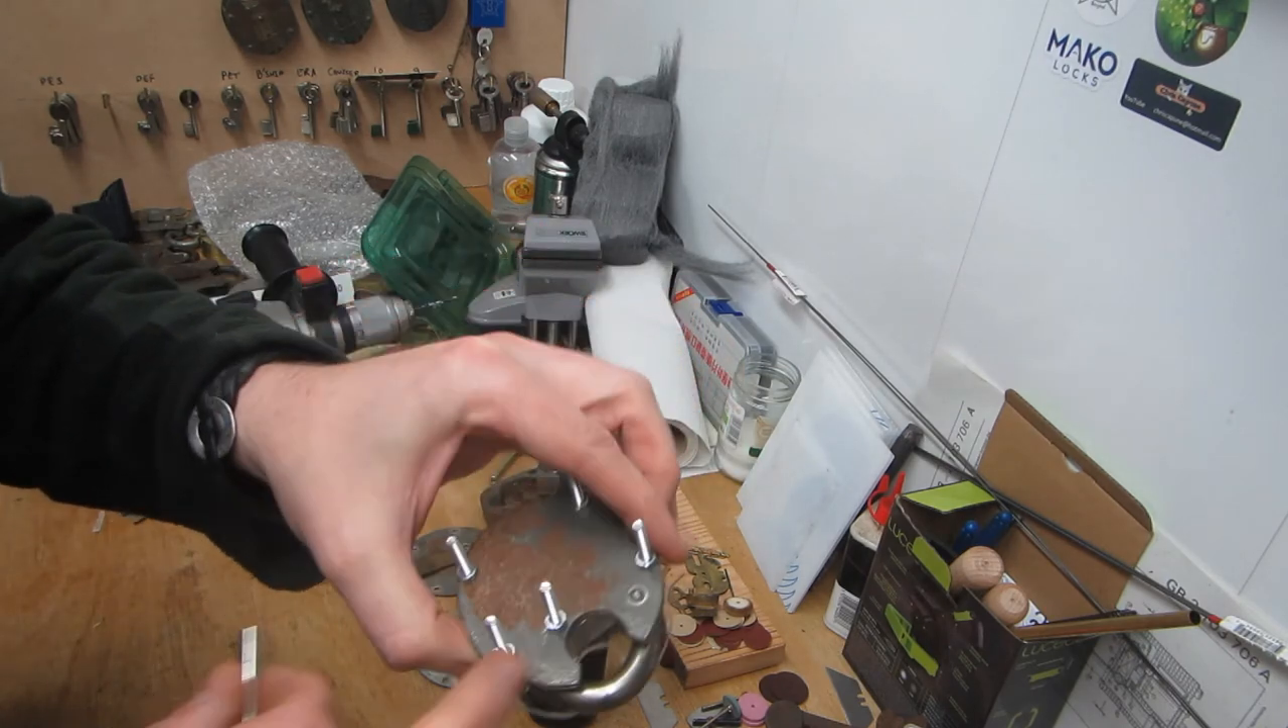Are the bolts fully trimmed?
No.